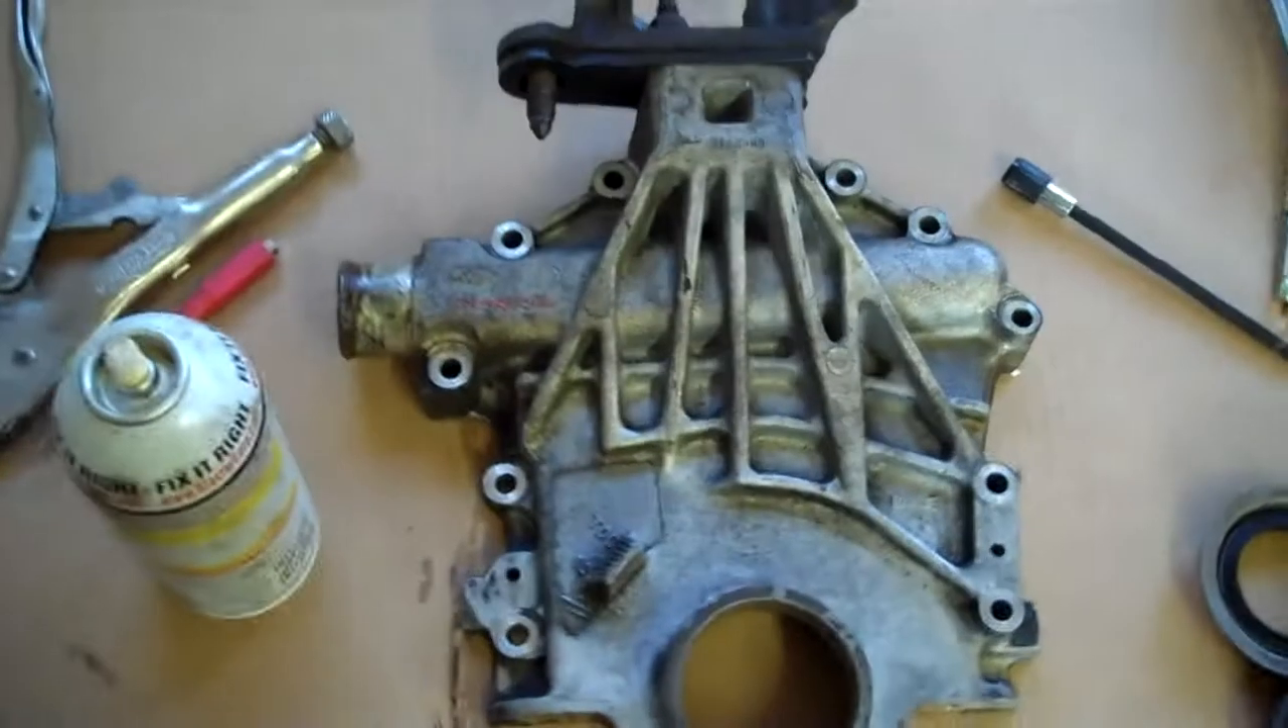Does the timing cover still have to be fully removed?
No.